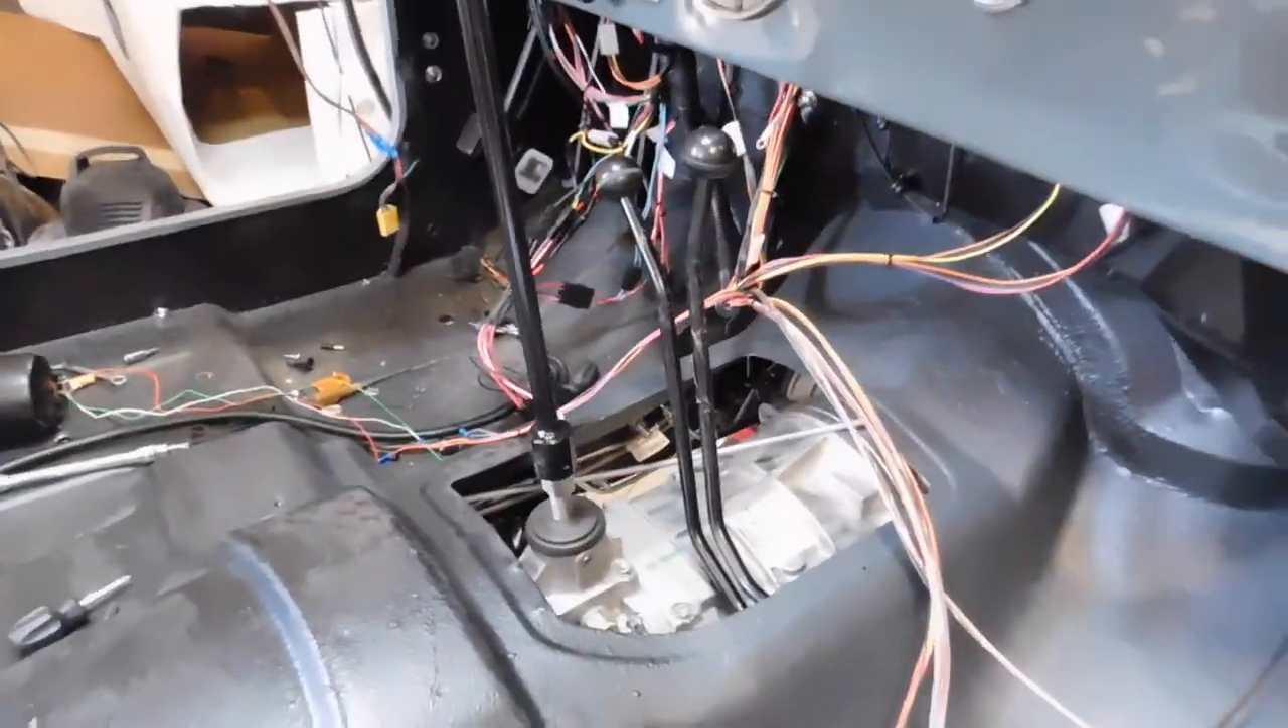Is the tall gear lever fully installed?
Yes.